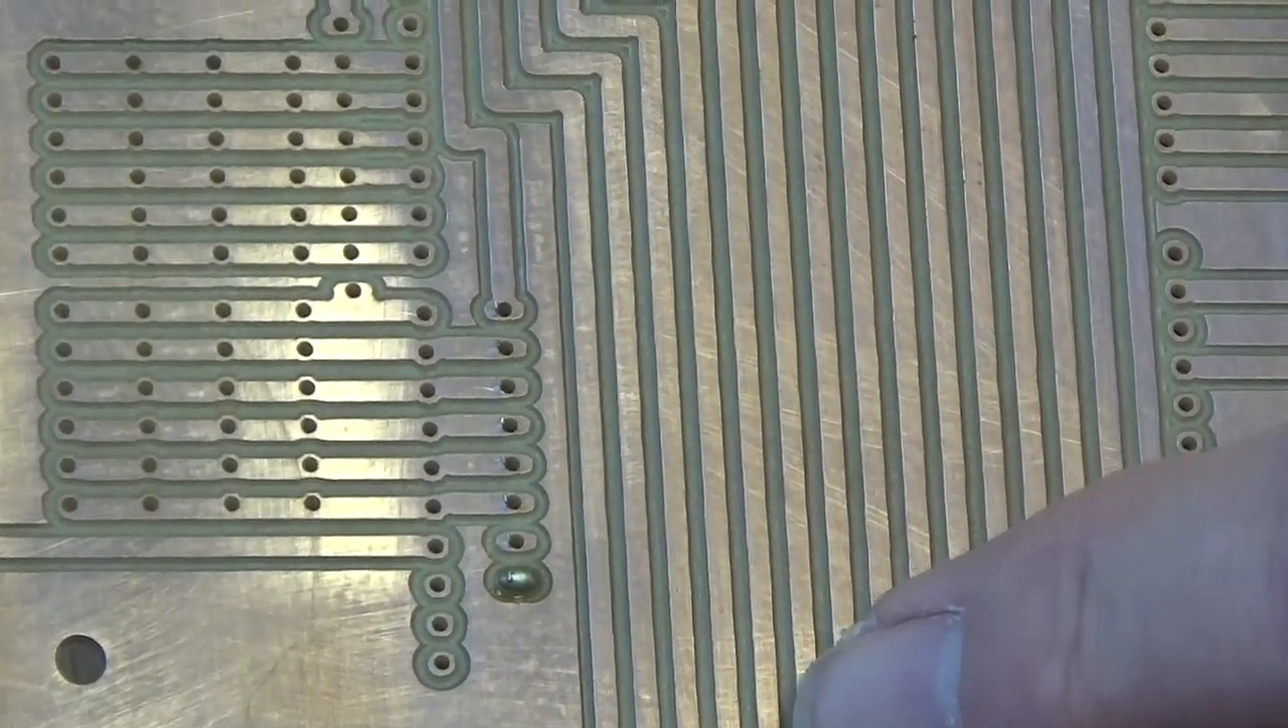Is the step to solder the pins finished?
No.